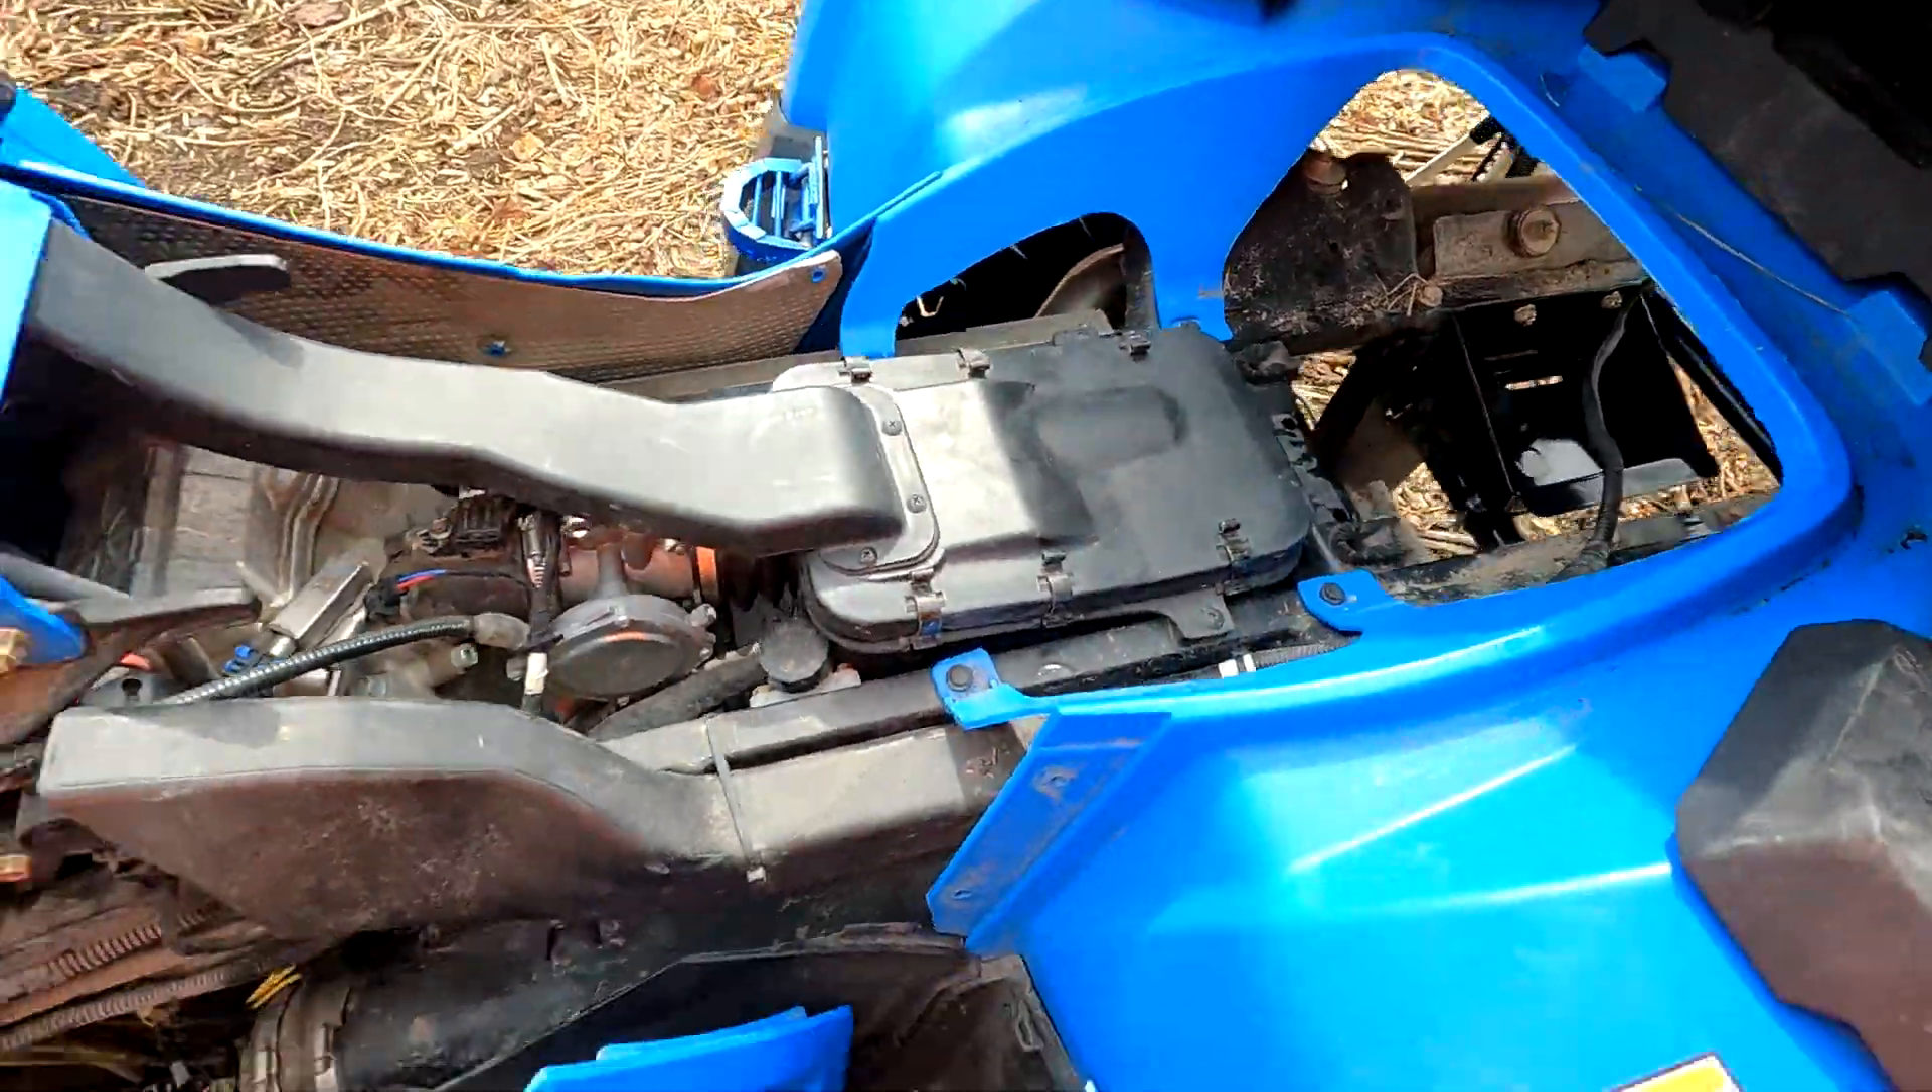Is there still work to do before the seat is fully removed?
No.